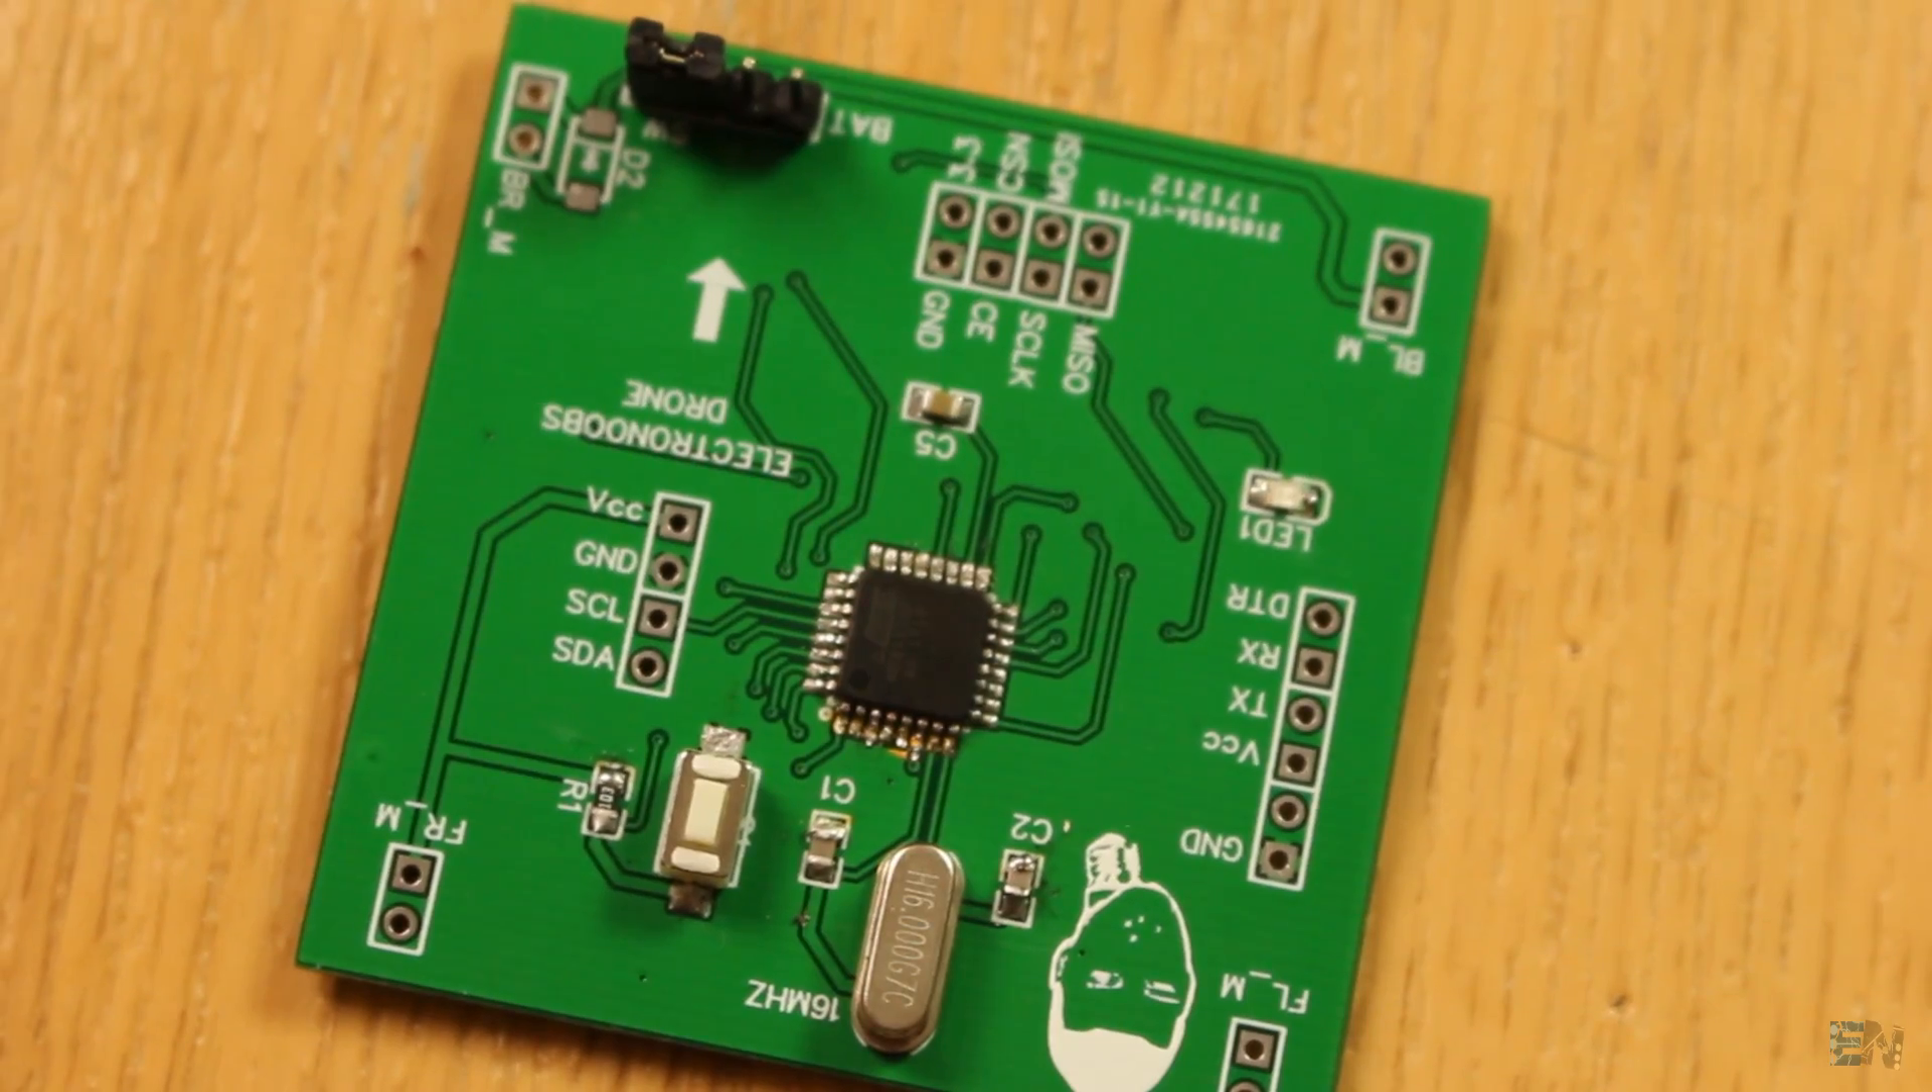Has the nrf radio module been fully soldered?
No.